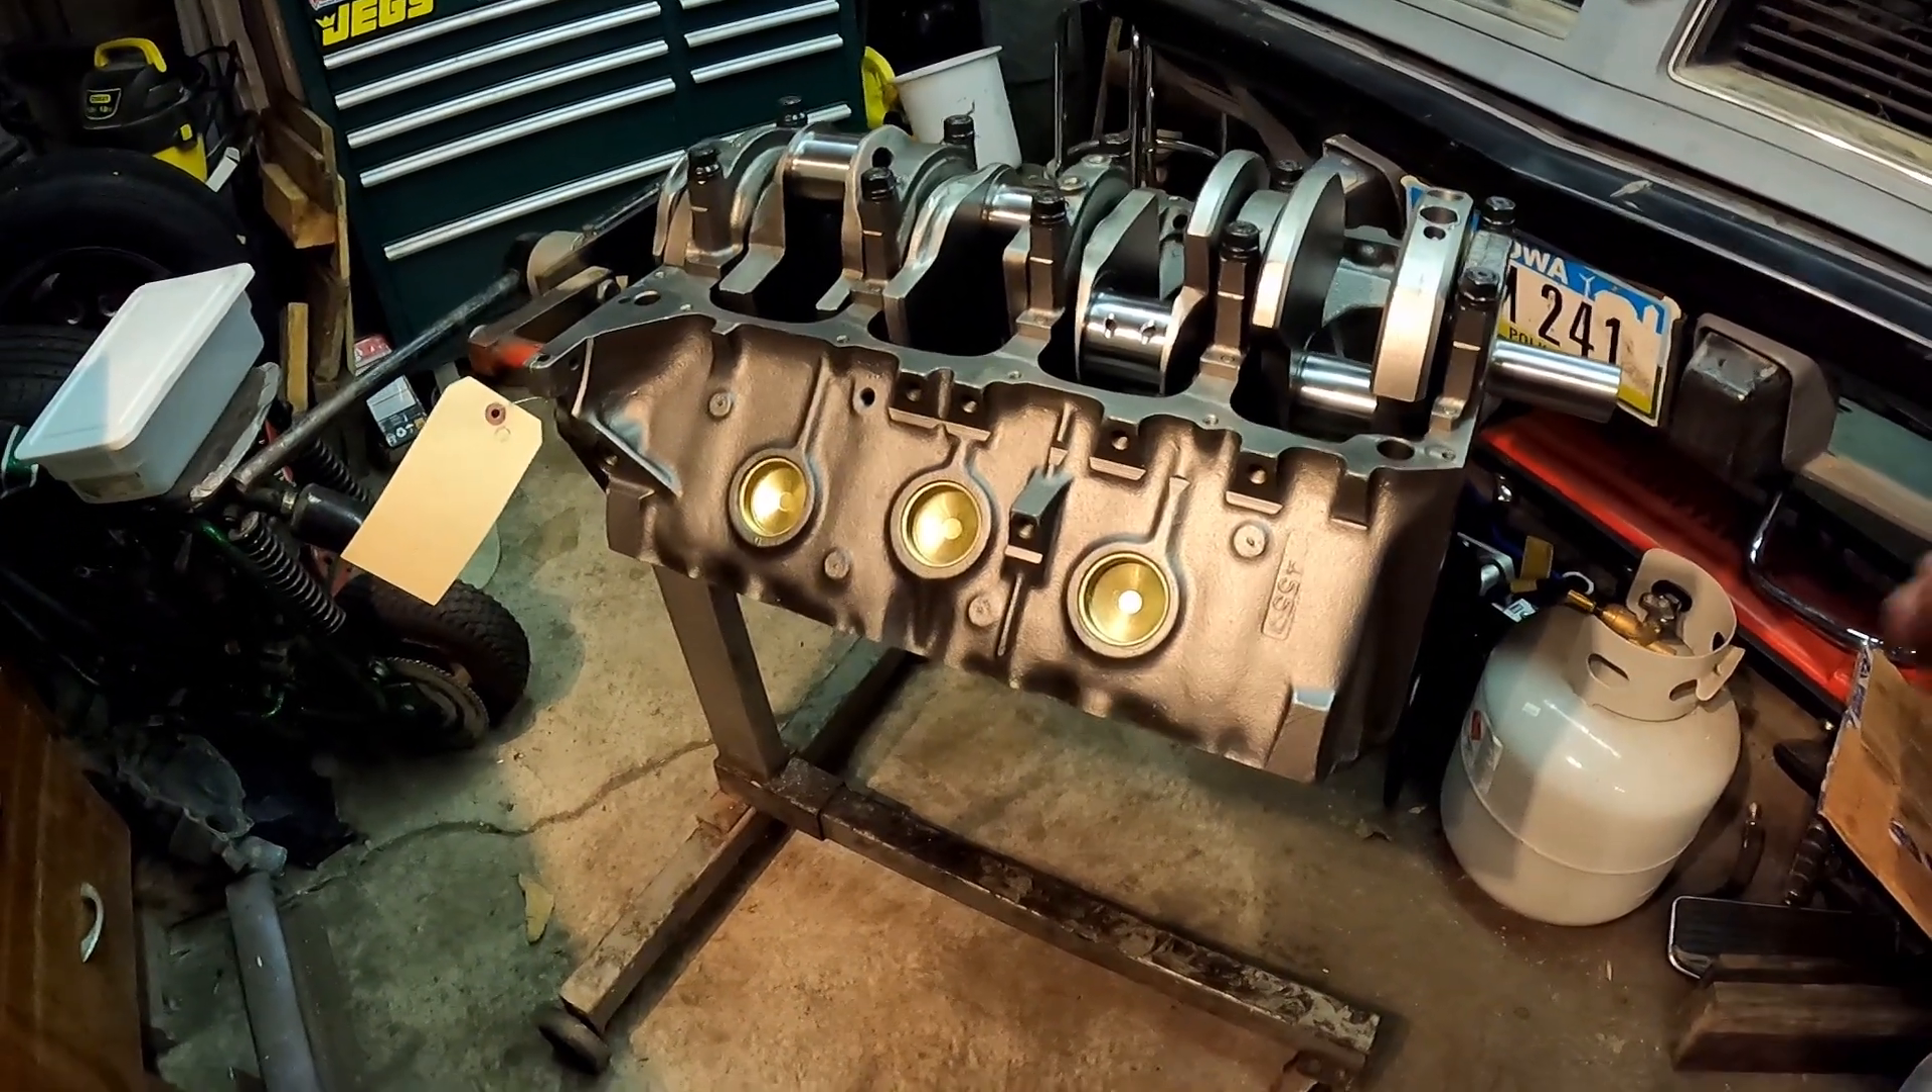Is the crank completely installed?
Yes.